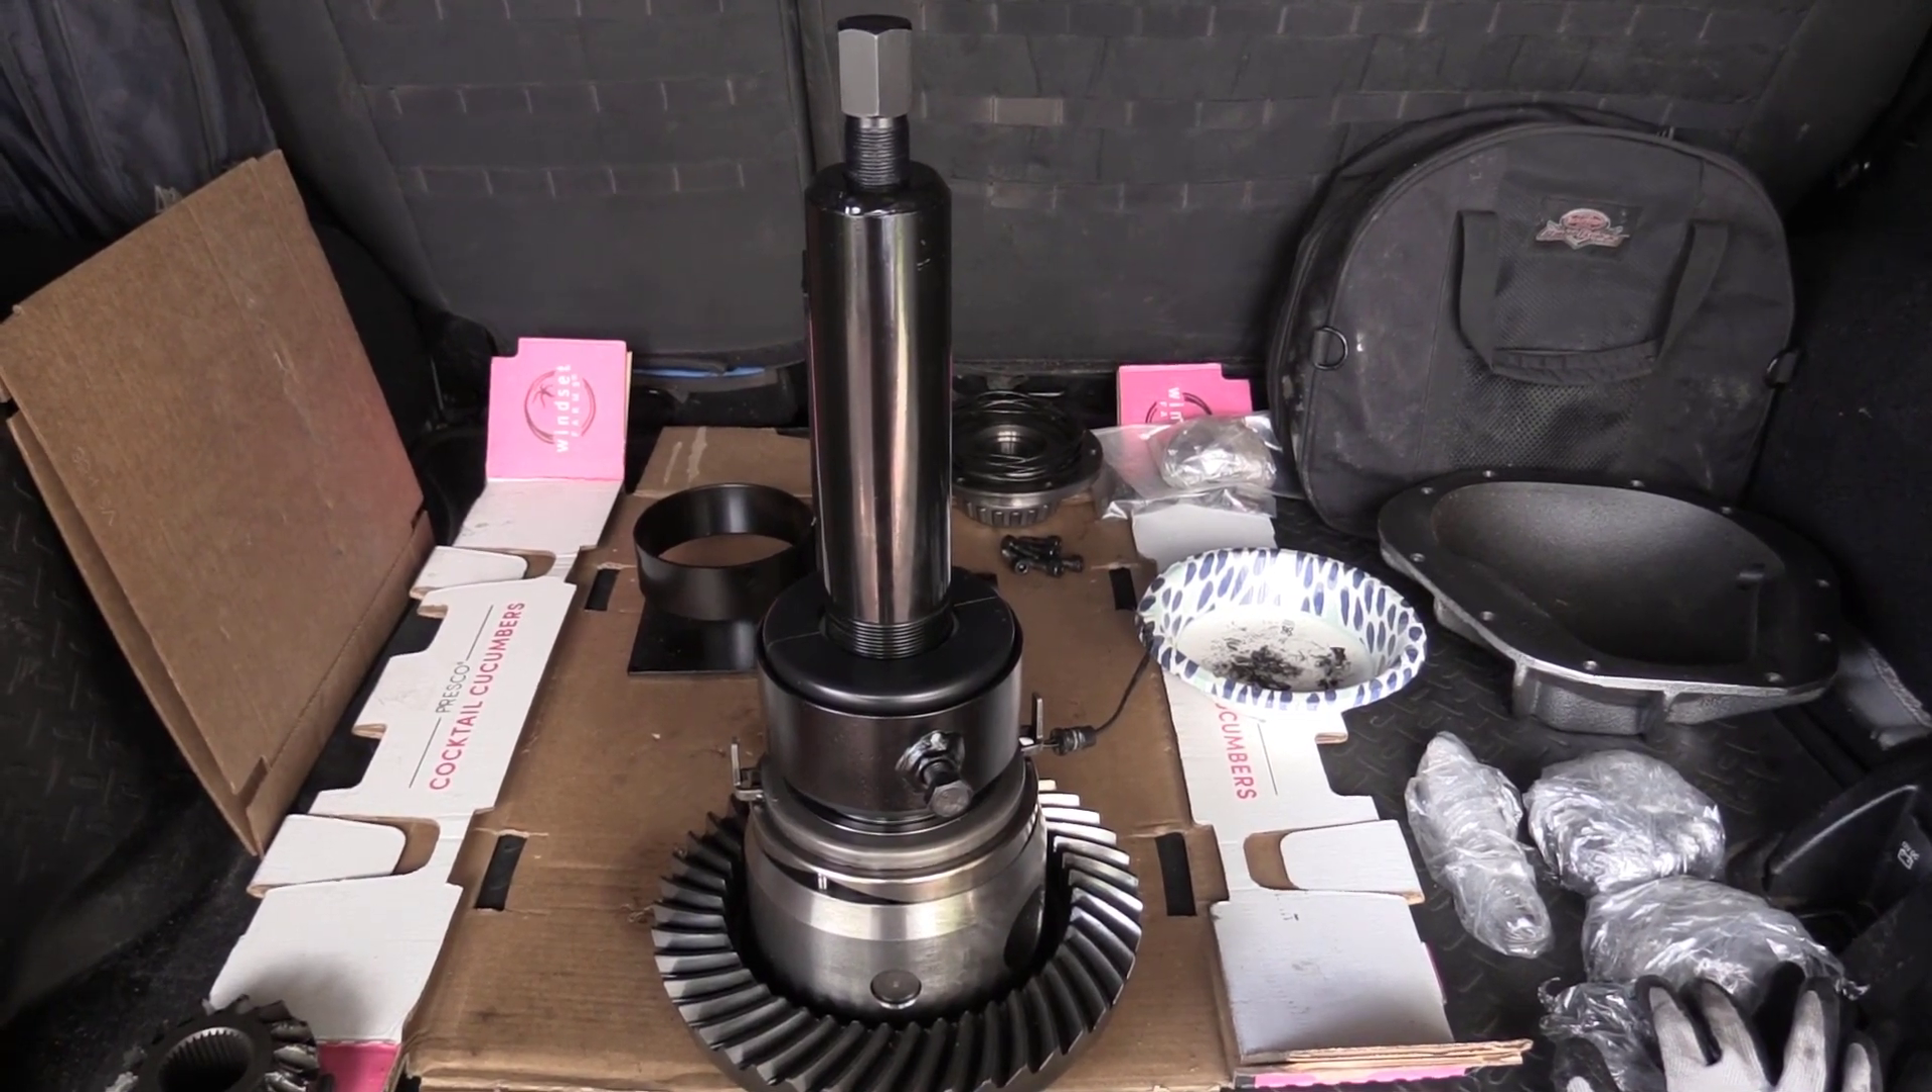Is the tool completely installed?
Yes.